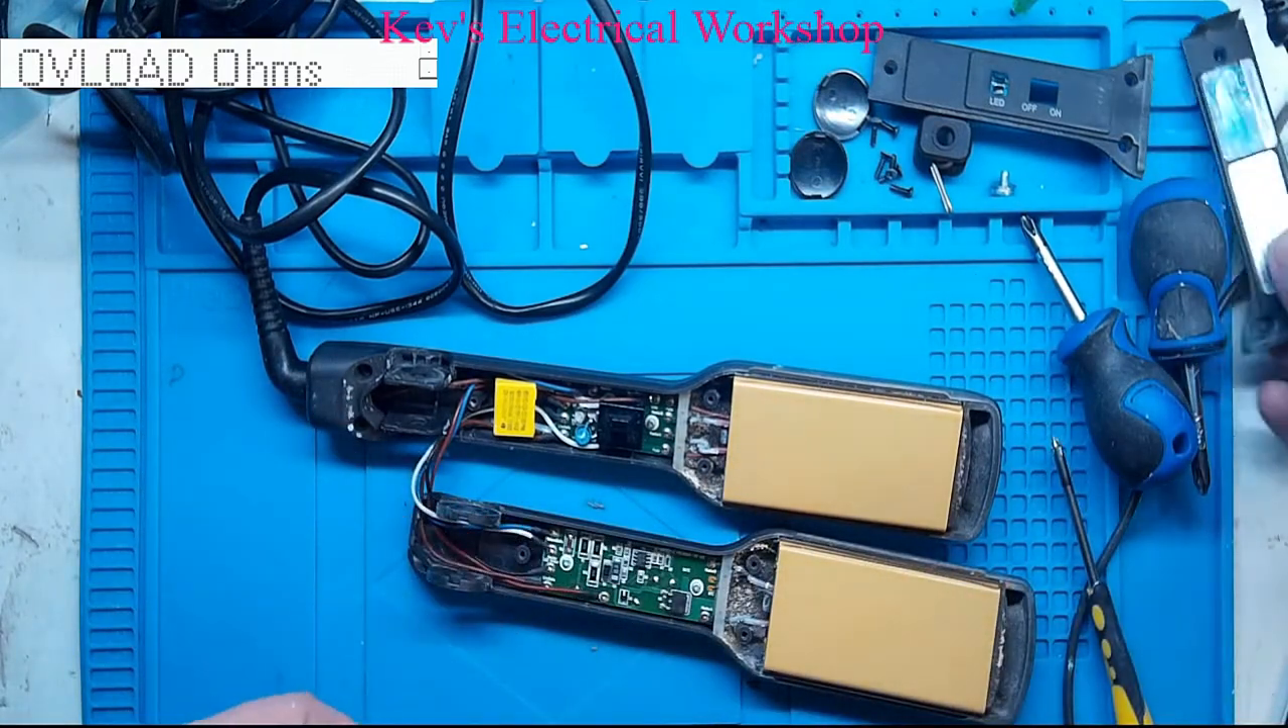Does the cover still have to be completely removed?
No.